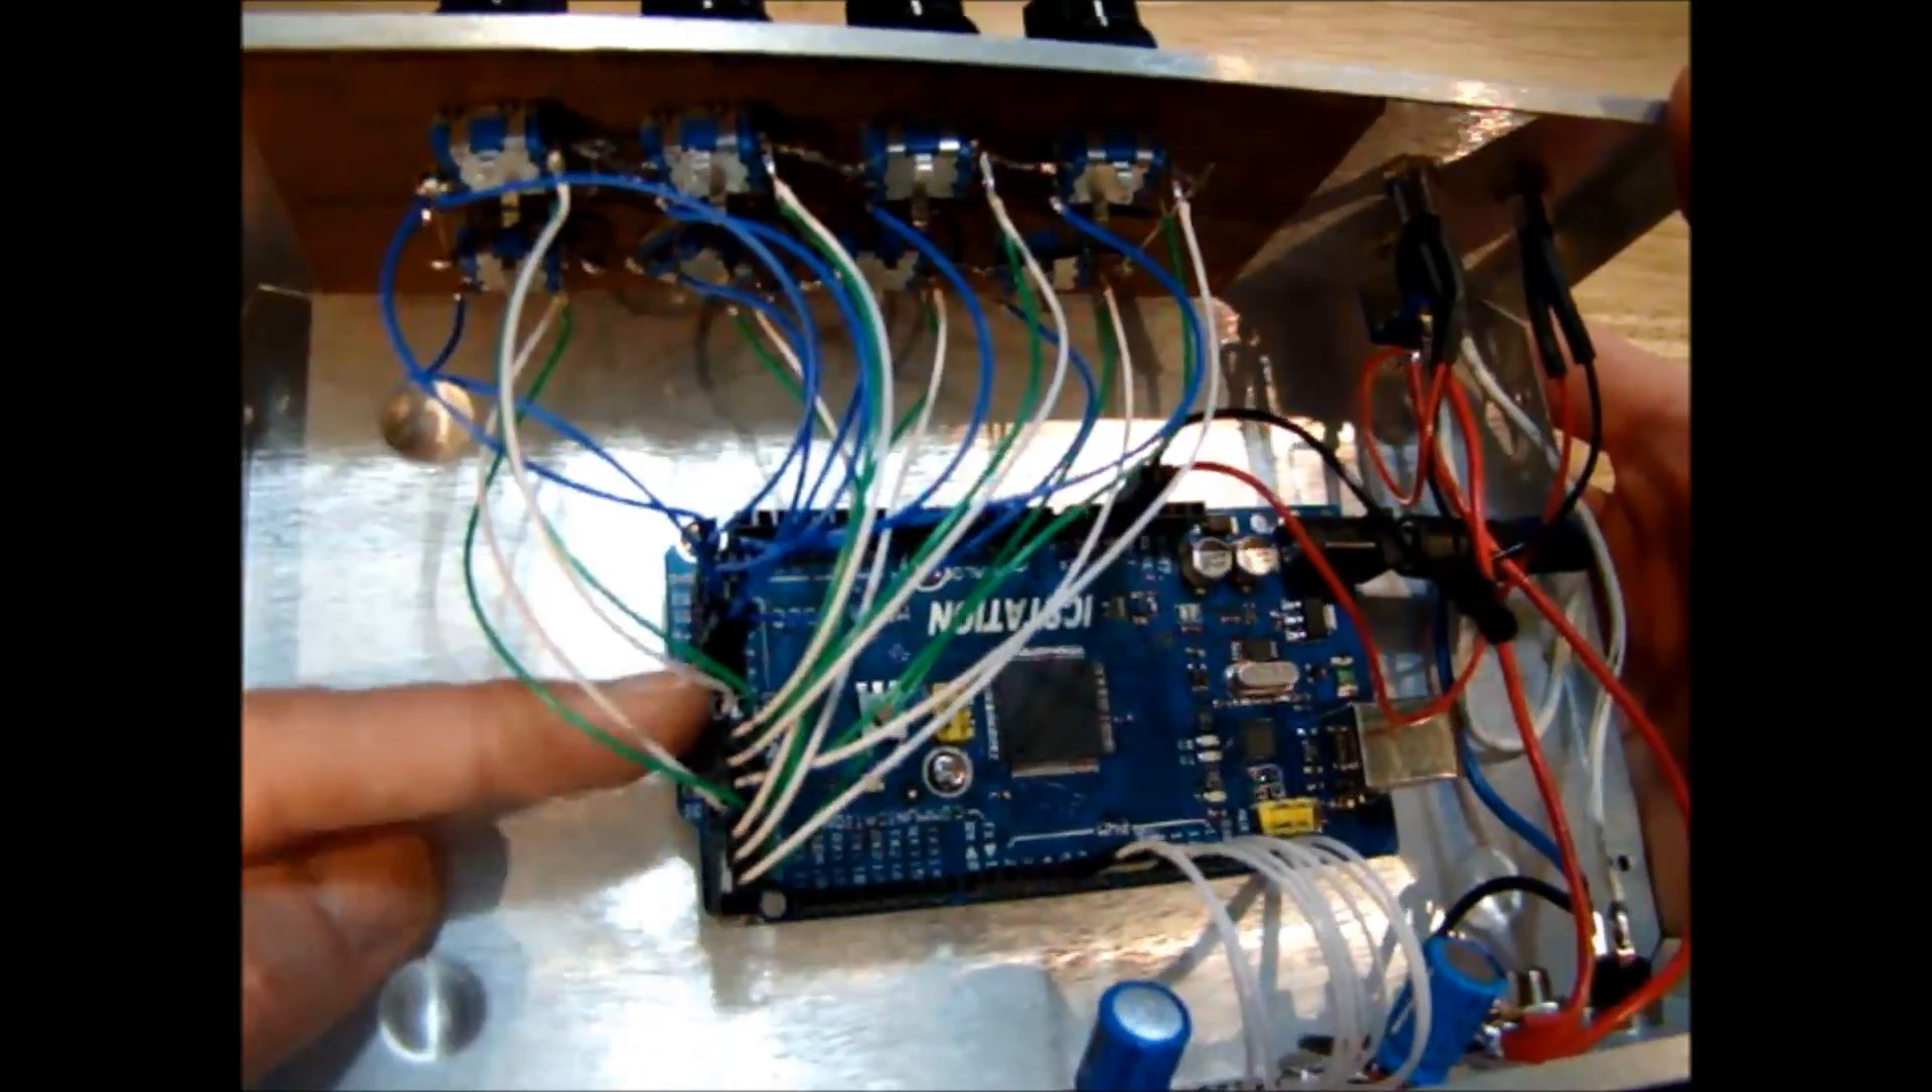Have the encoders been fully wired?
Yes.